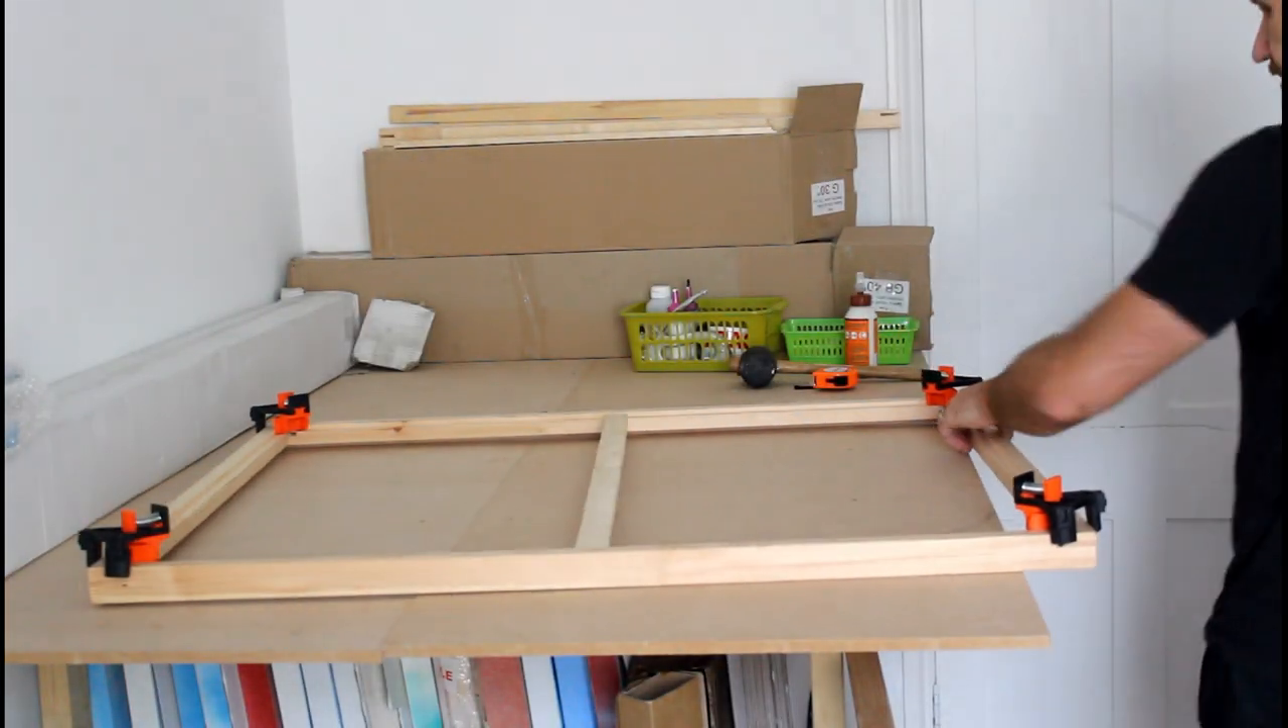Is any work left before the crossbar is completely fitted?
No.